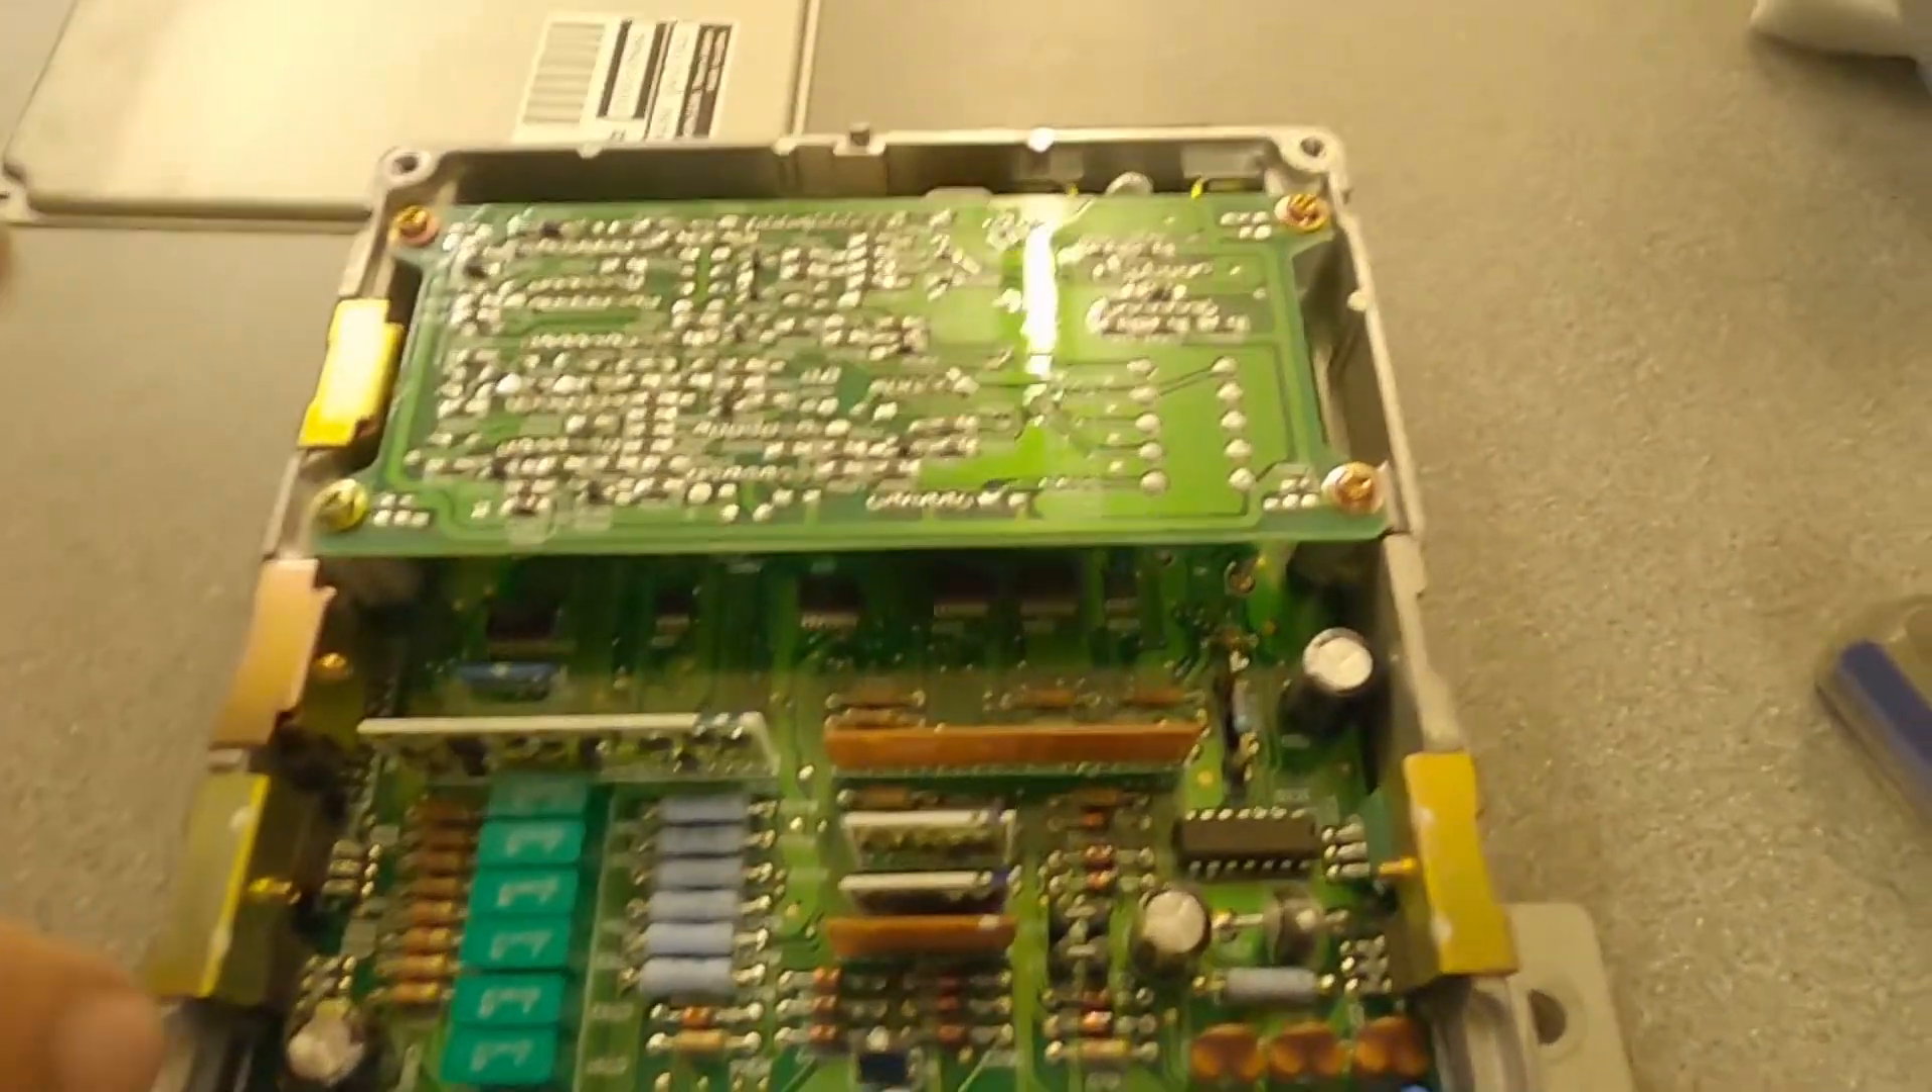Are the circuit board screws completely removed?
No.